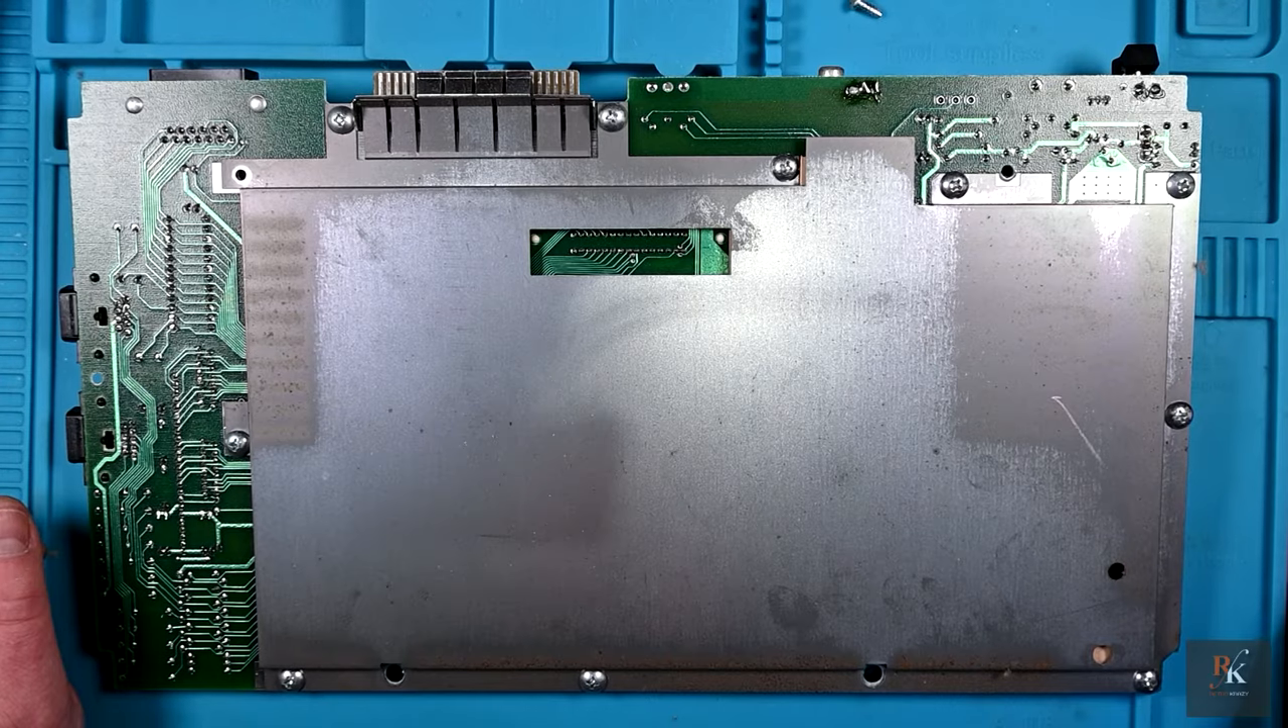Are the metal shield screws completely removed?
No.